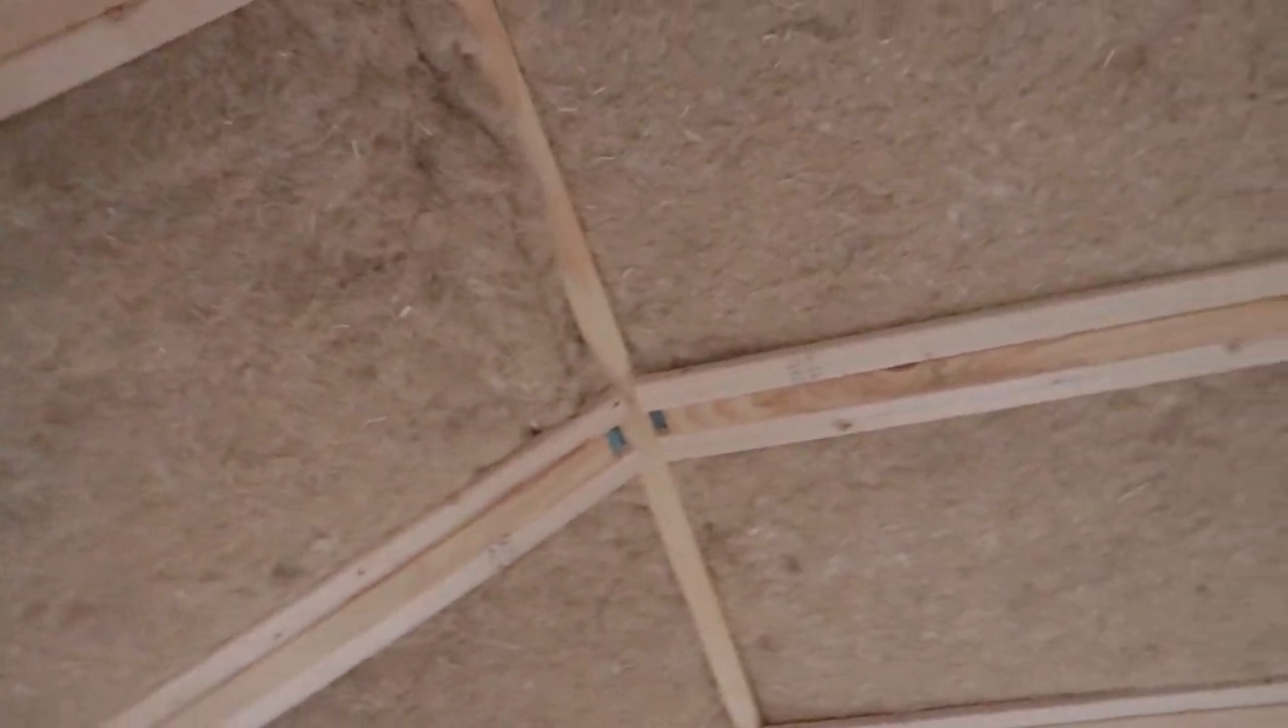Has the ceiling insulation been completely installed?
Yes.